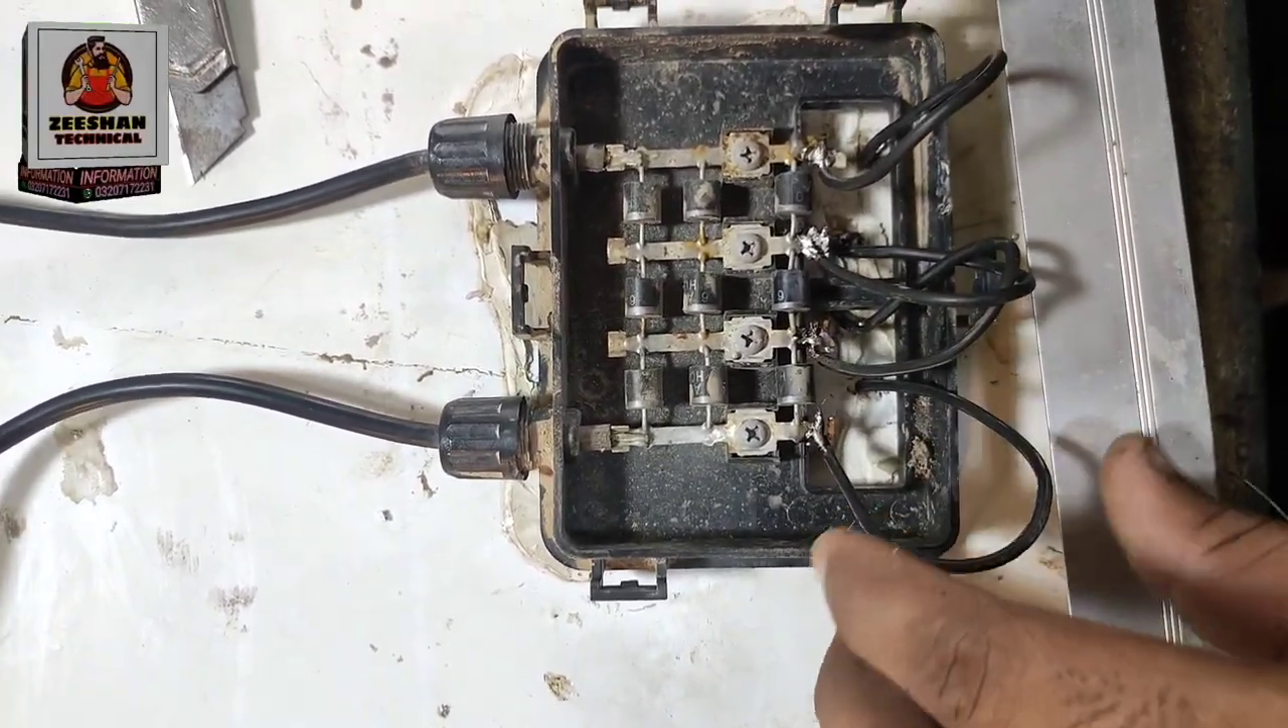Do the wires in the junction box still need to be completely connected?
No.